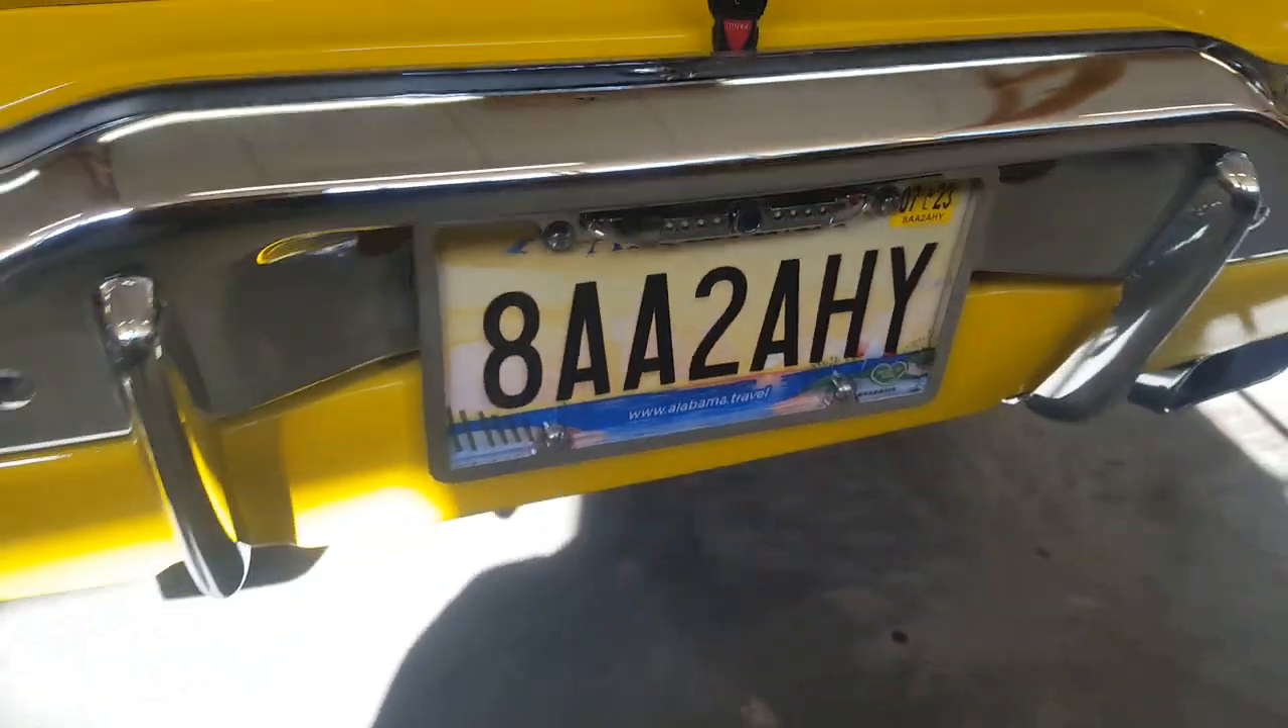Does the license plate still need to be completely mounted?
No.